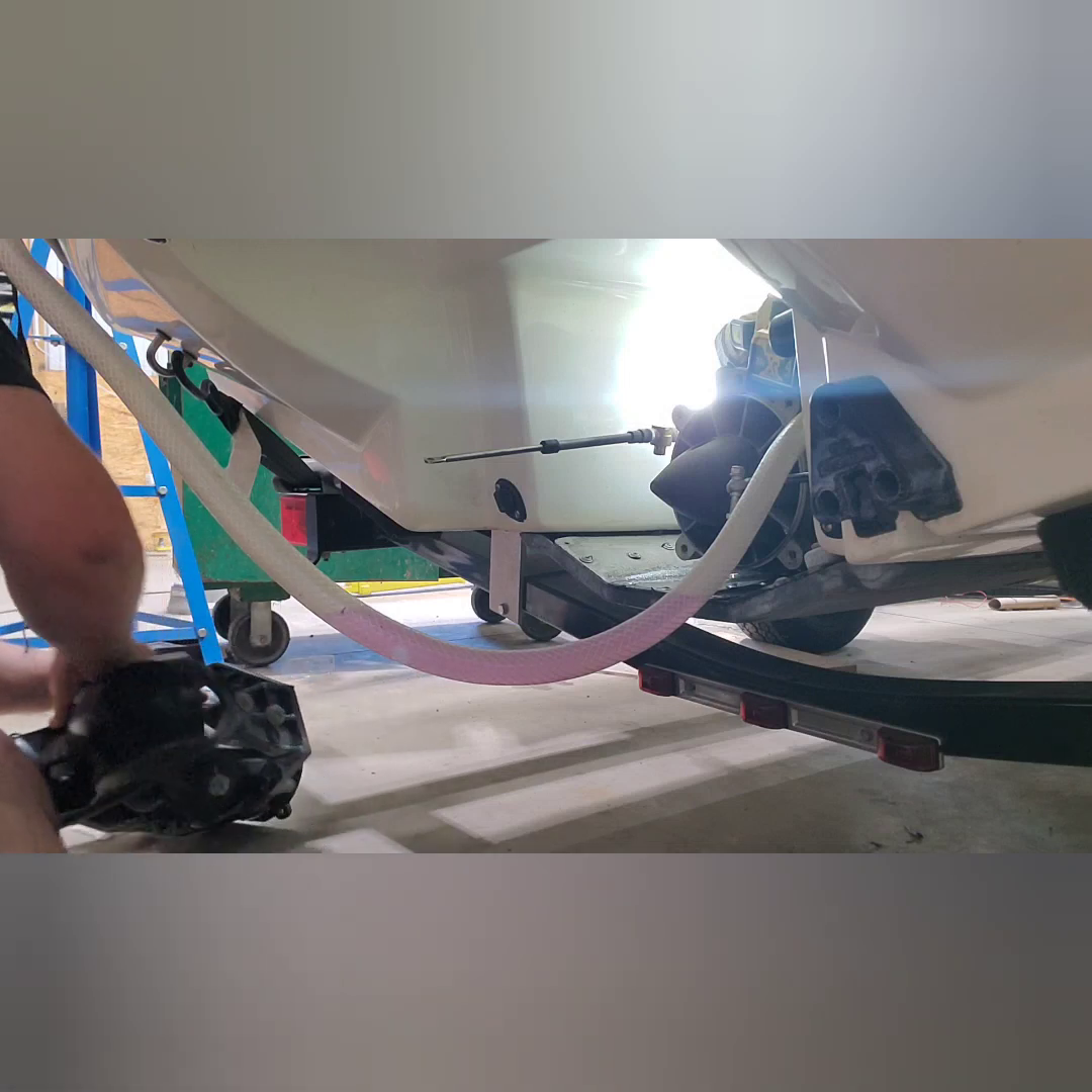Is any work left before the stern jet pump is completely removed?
Yes.